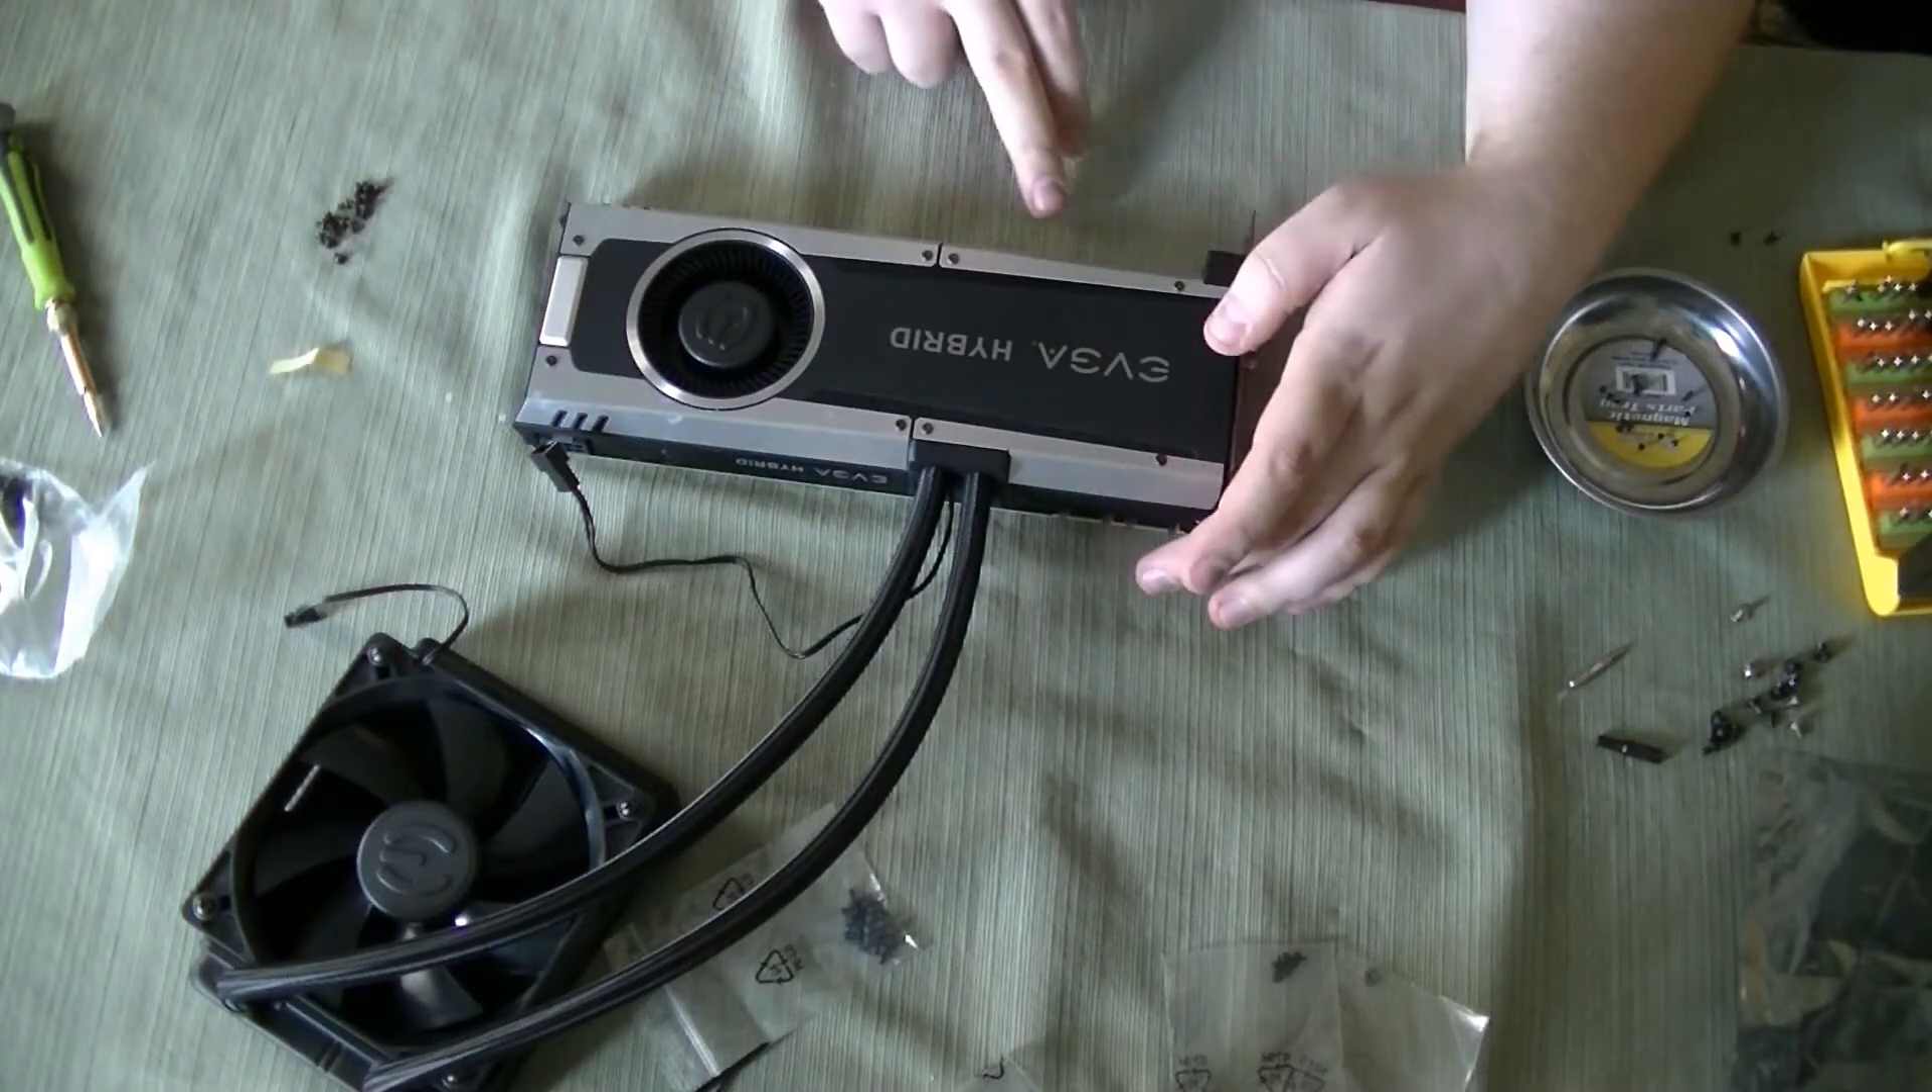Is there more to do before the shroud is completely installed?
No.